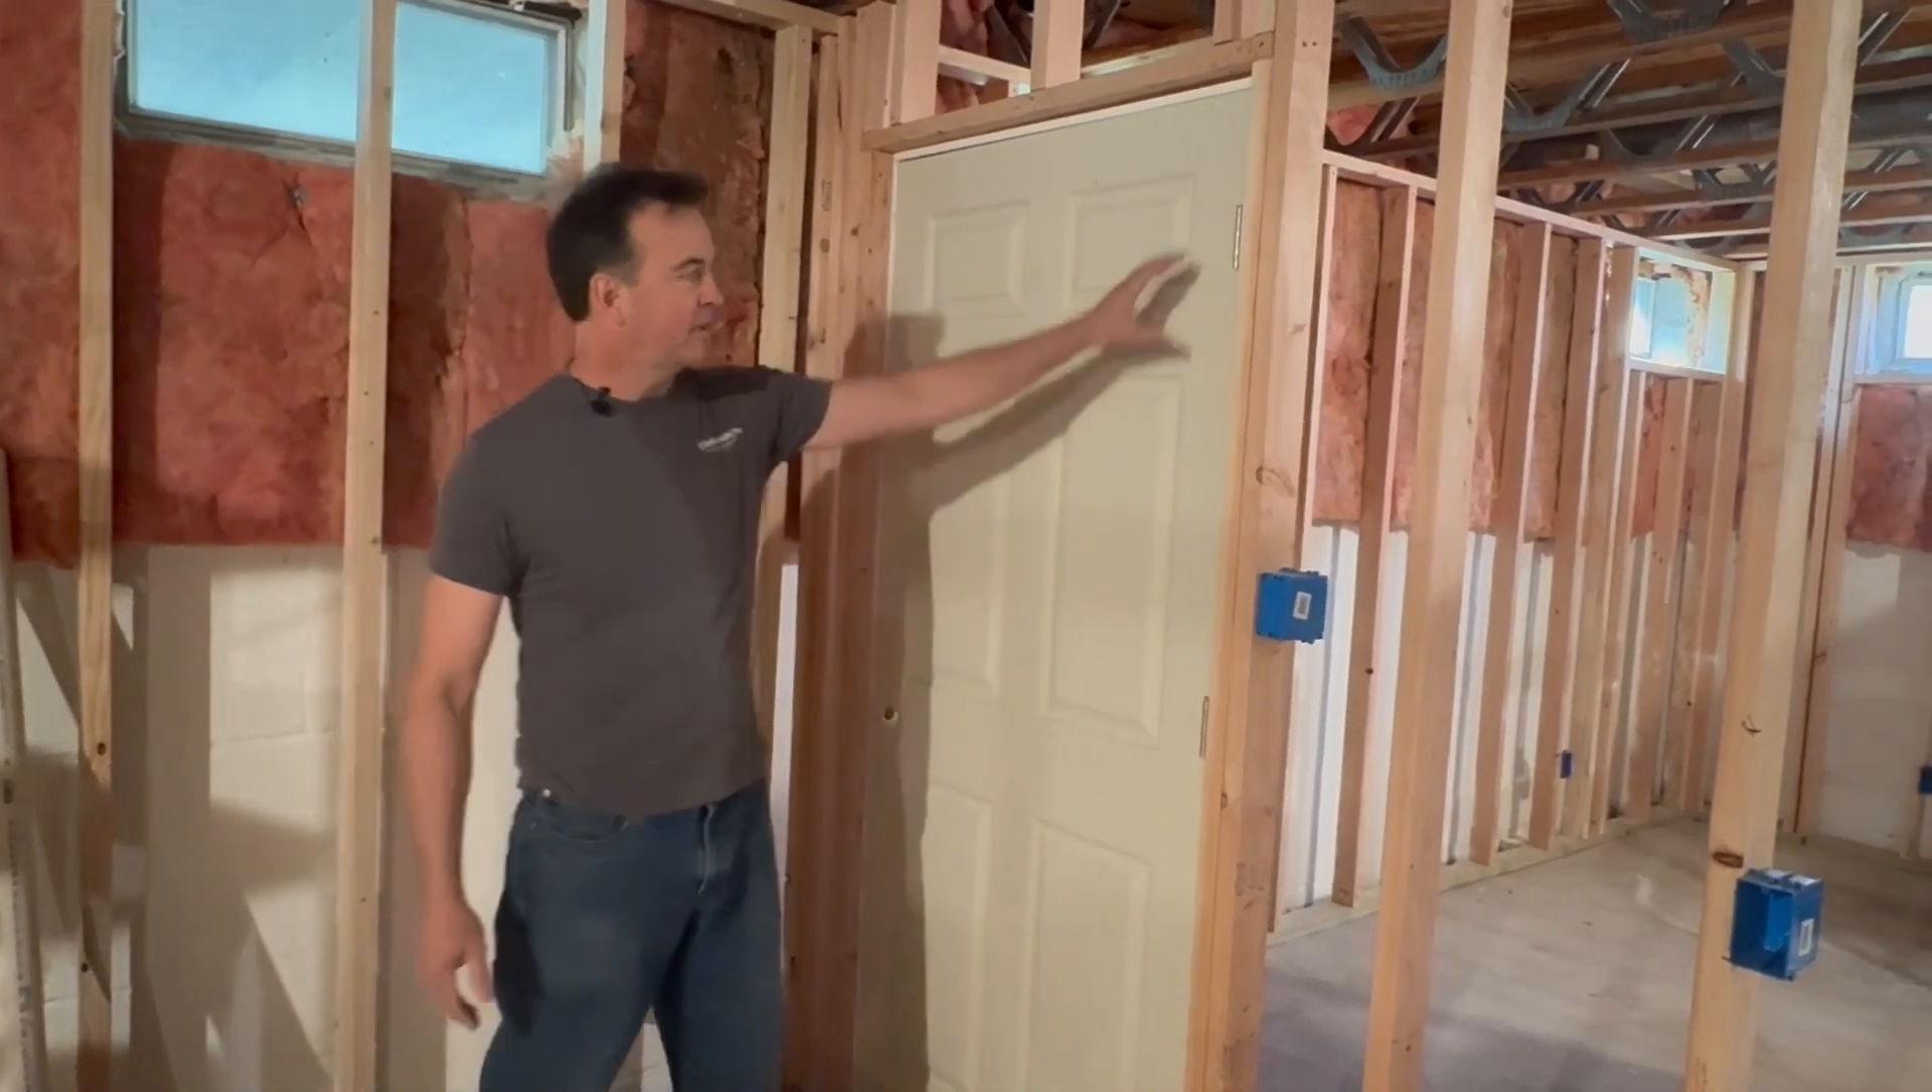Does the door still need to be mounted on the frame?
No.